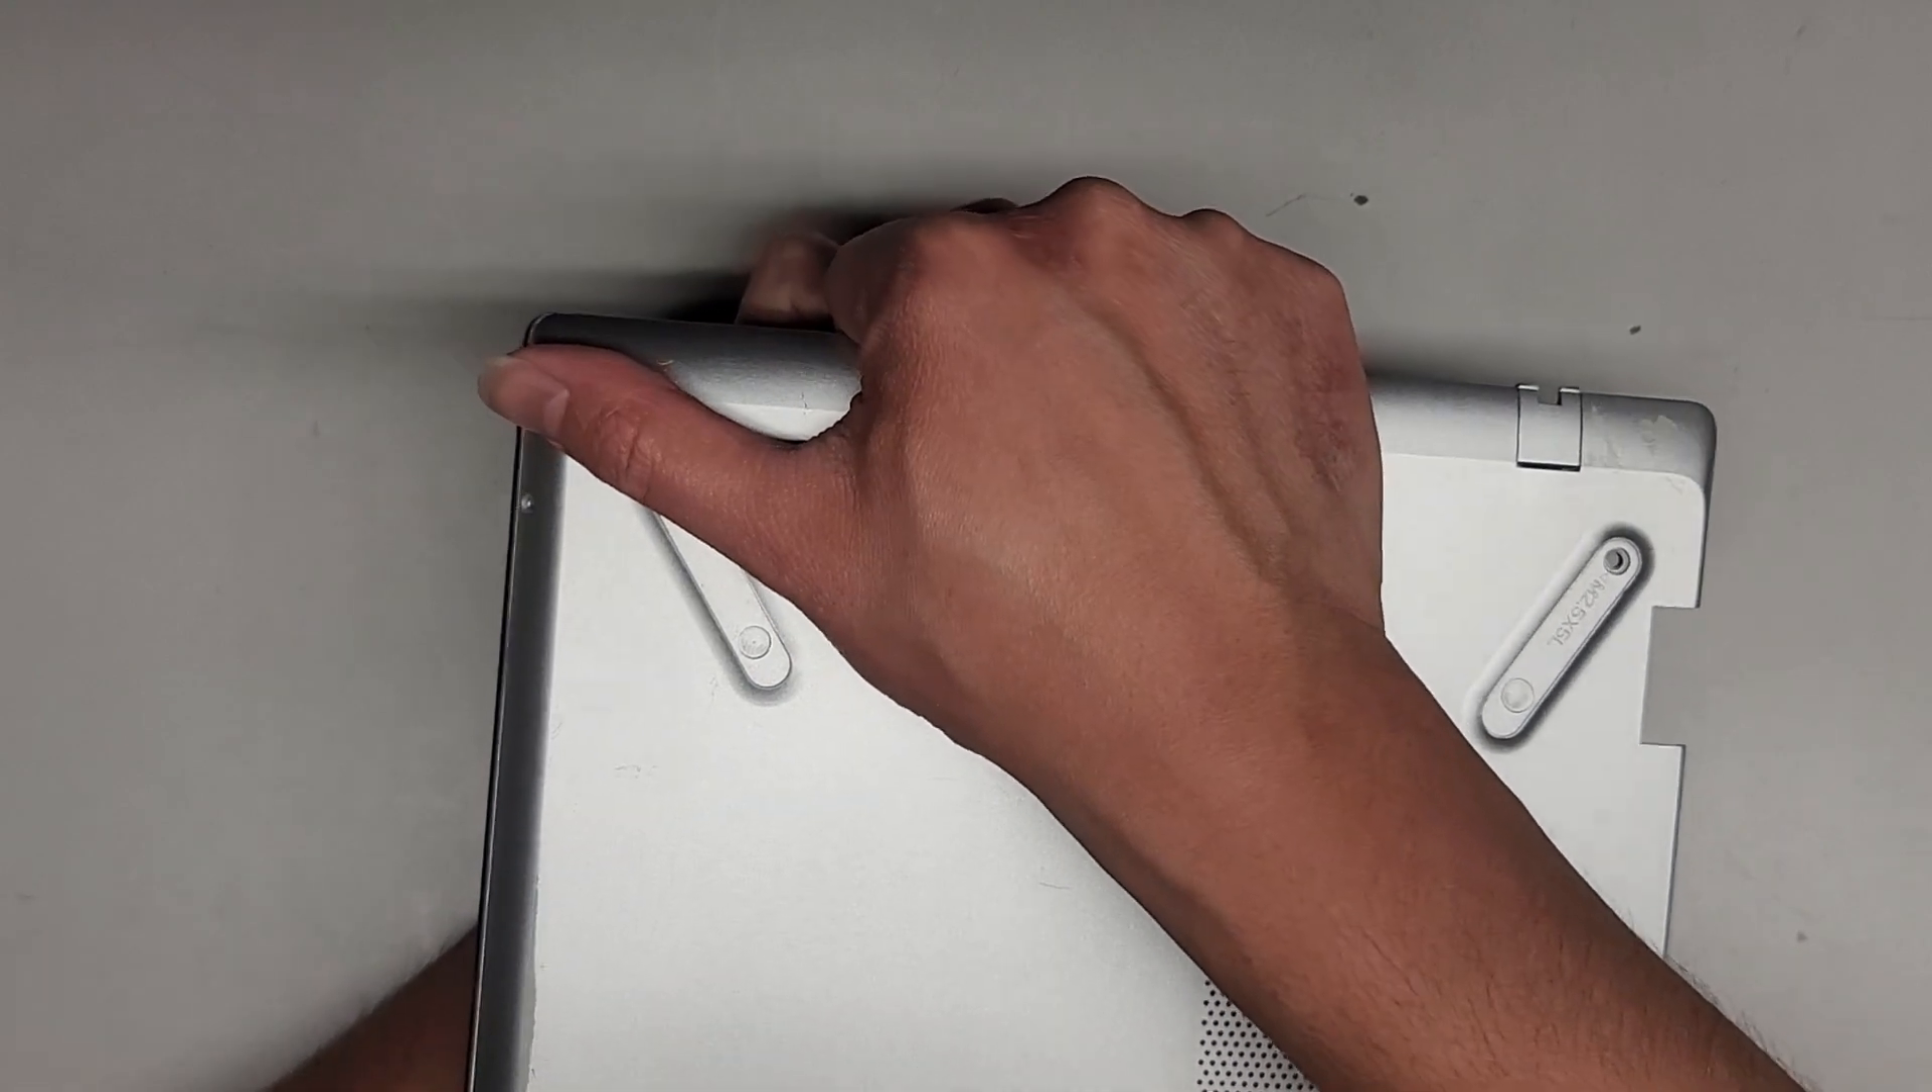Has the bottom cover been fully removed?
No.